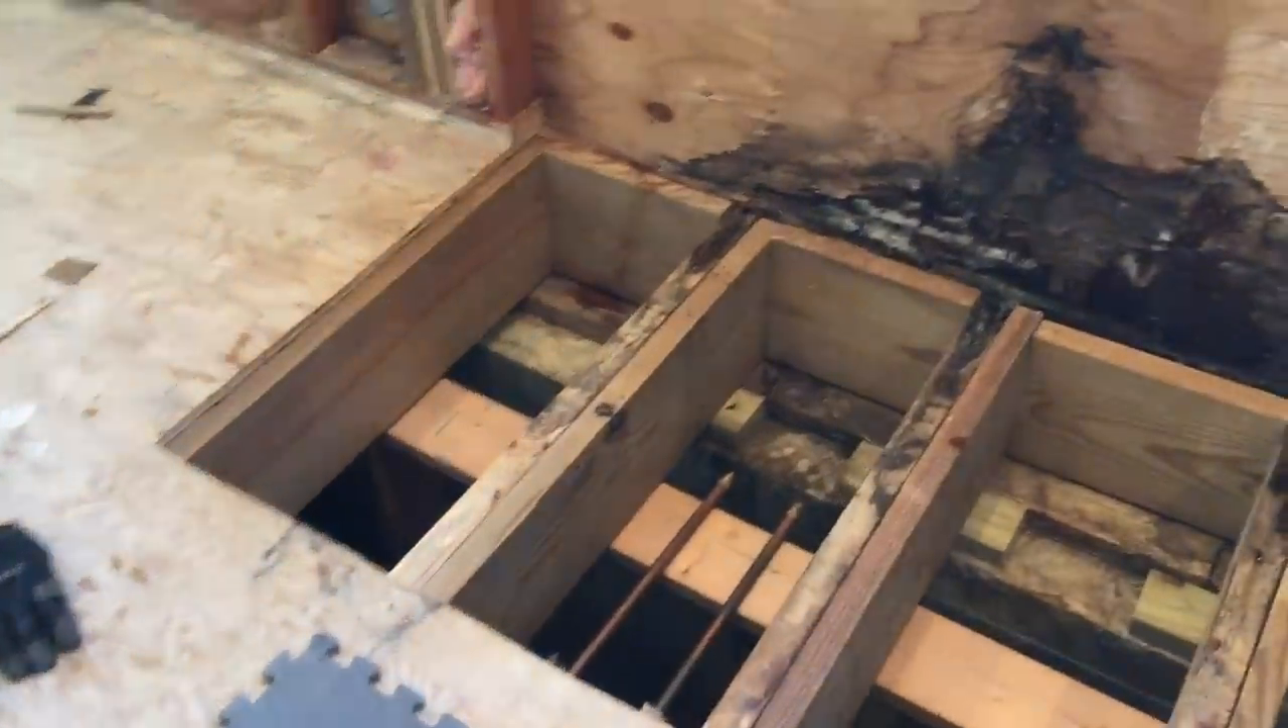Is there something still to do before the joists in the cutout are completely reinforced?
No.